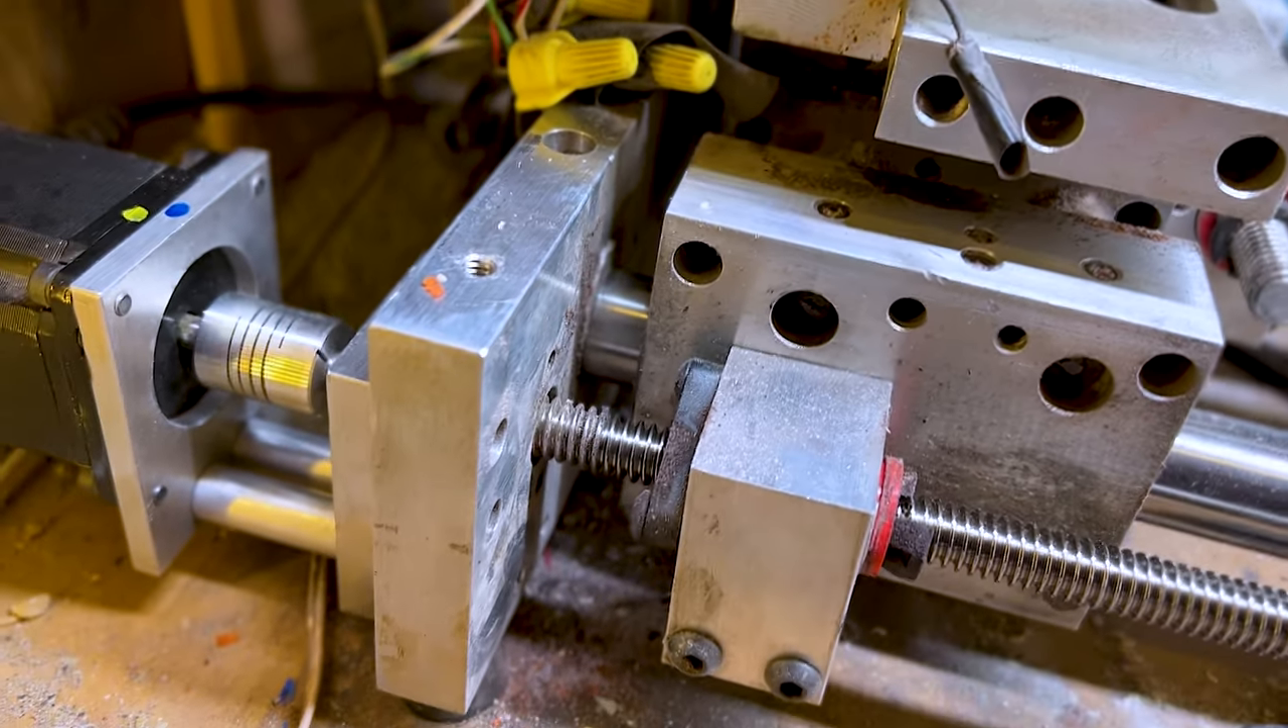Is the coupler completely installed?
Yes.